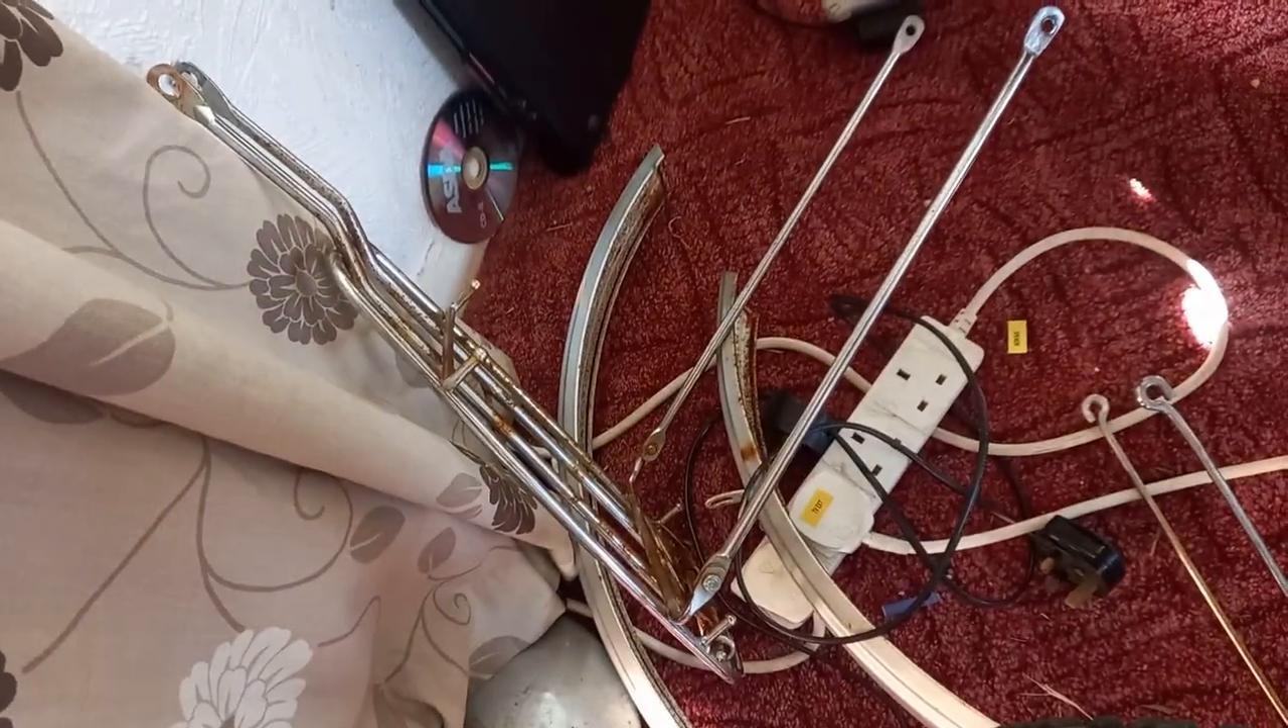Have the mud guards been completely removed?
Yes.